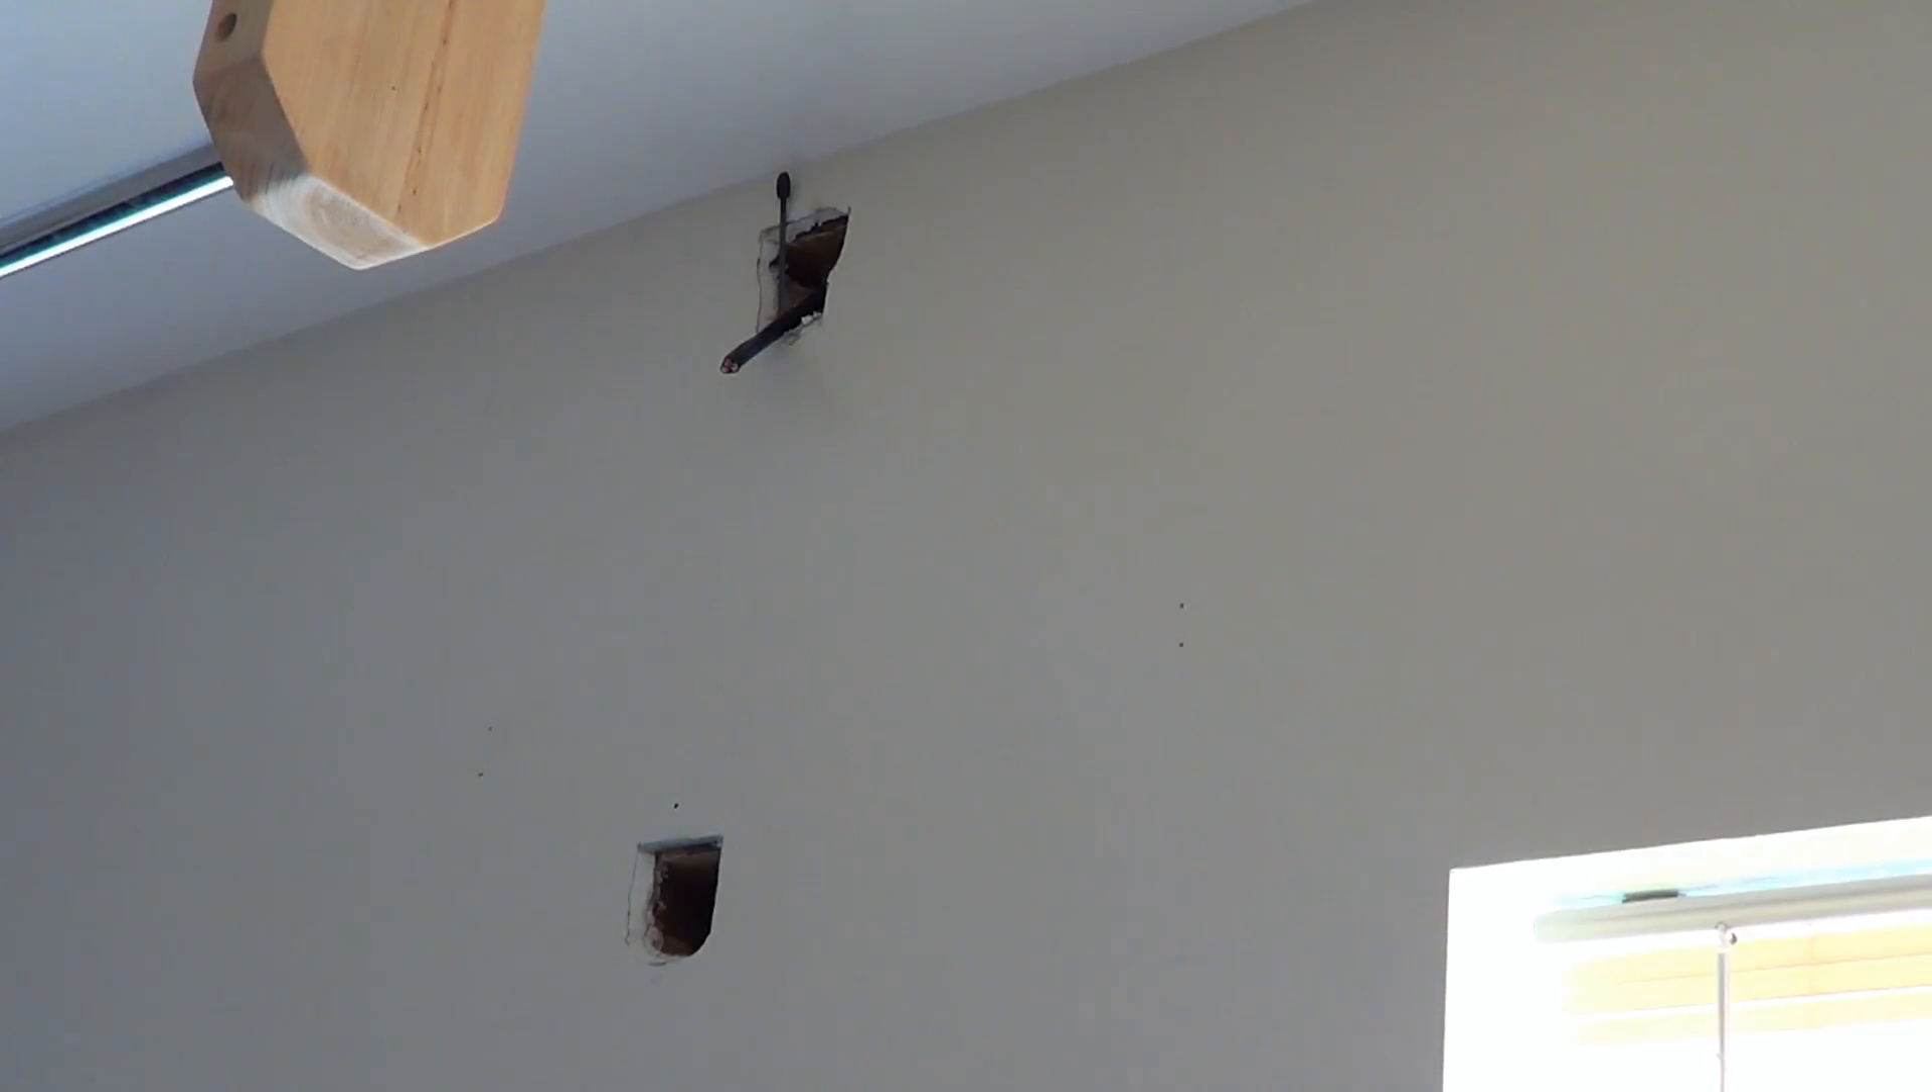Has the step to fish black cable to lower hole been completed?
No.